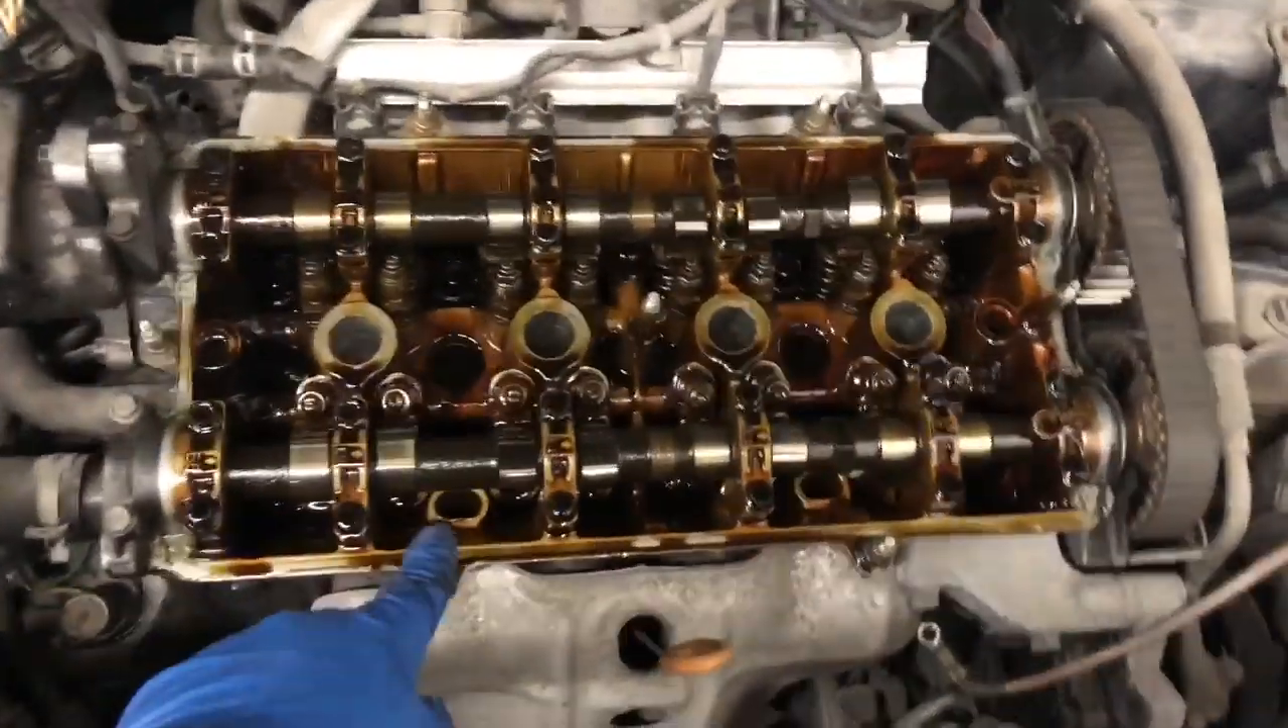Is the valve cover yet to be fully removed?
No.